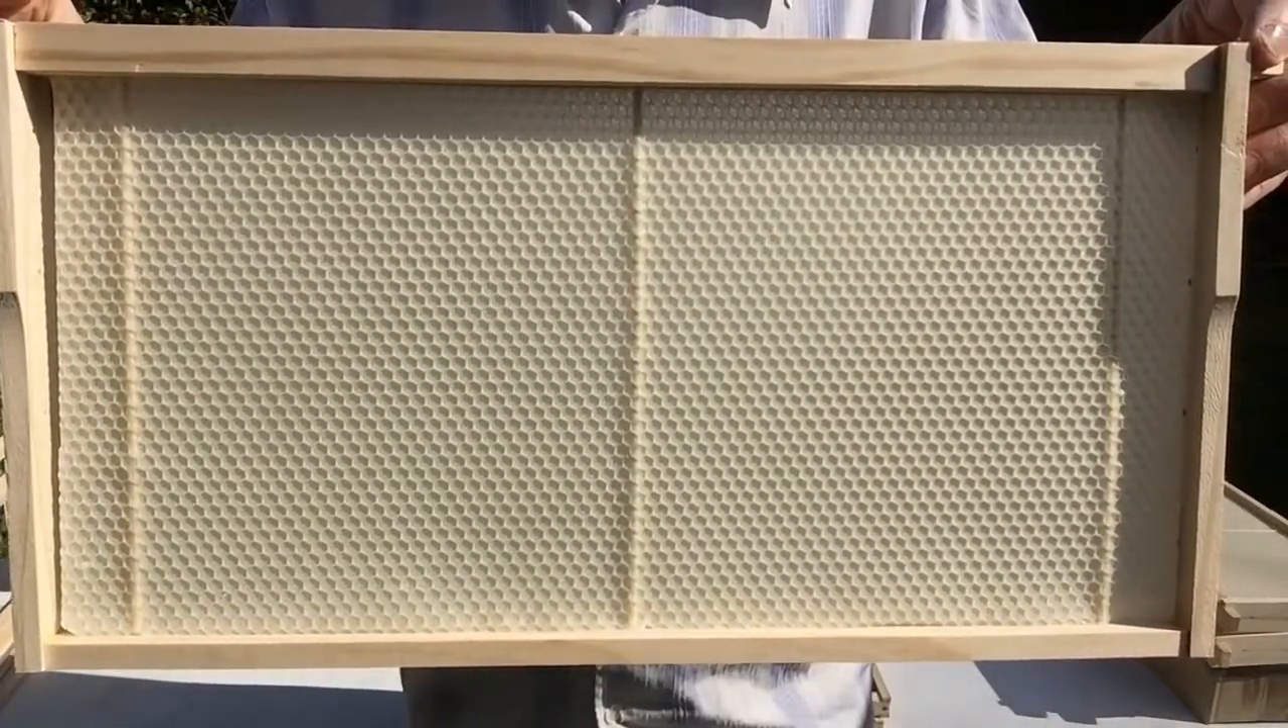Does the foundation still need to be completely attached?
No.